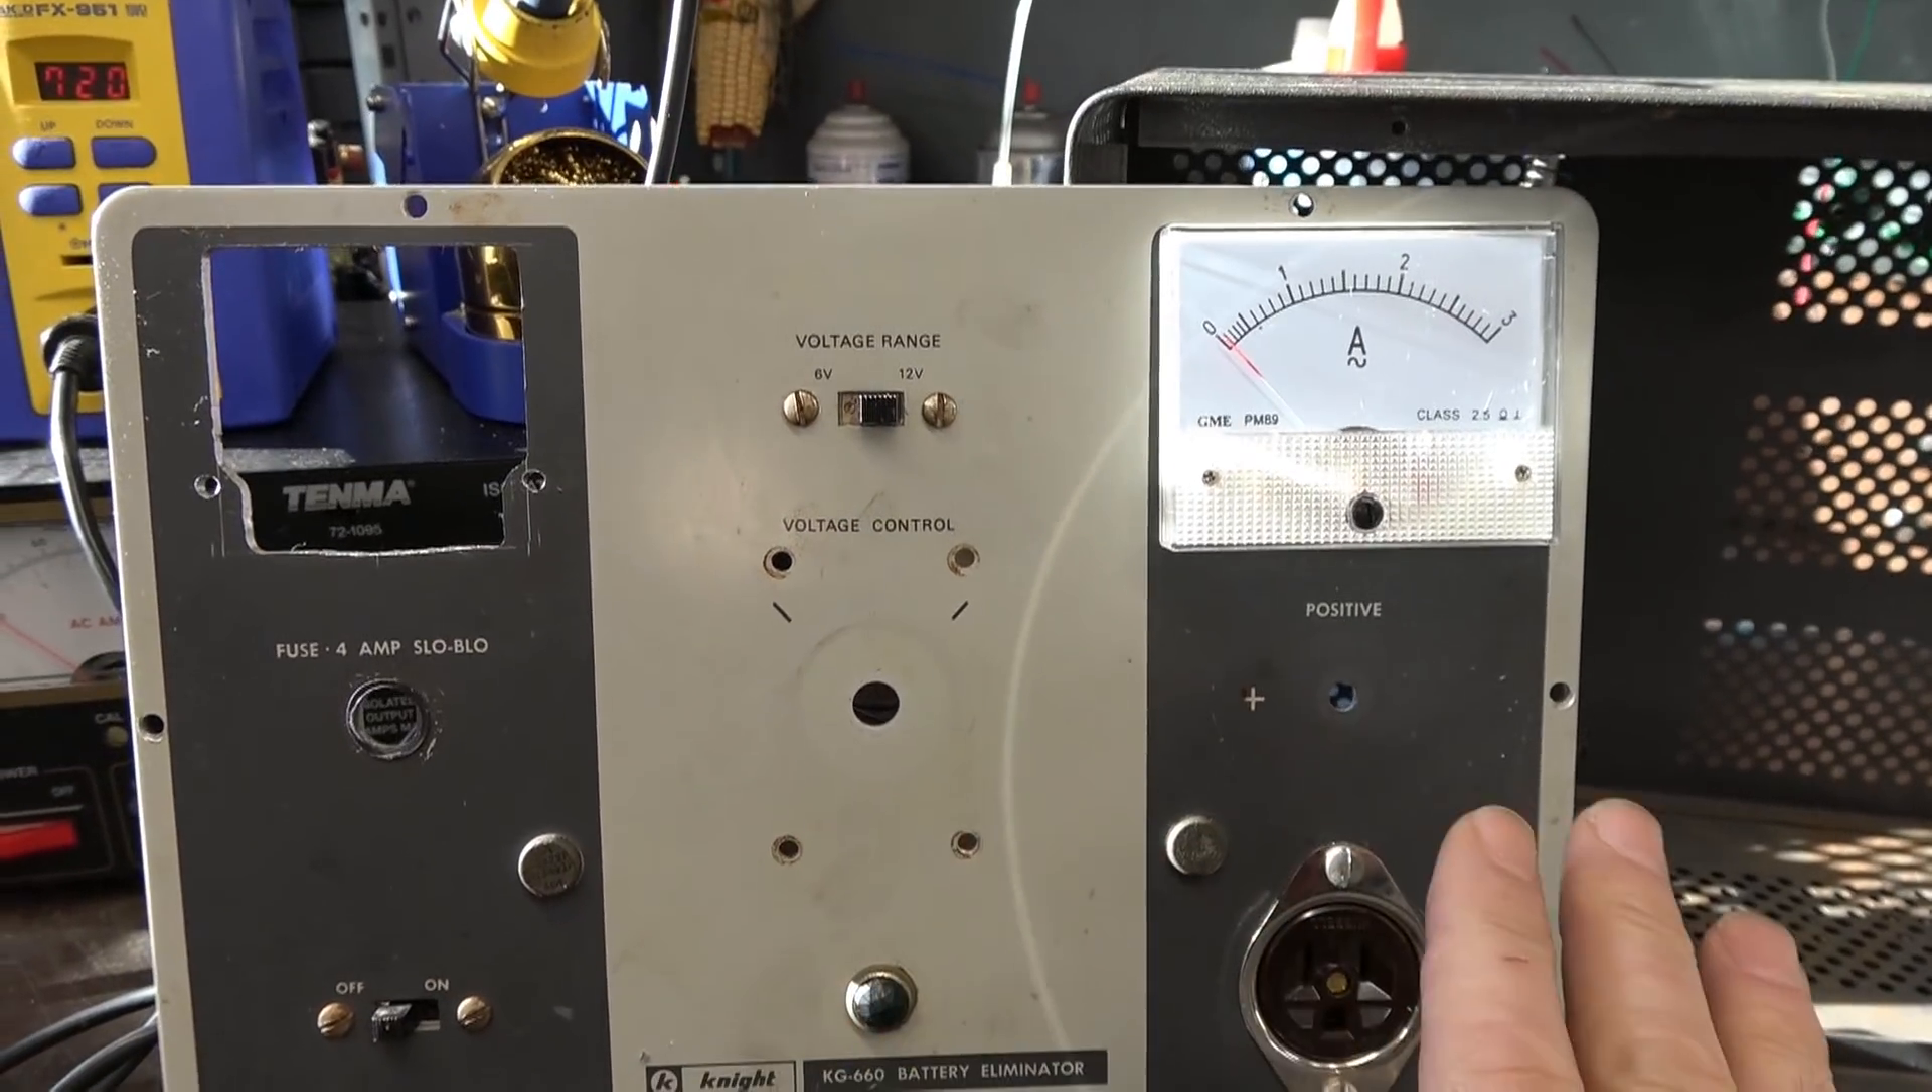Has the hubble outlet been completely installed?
Yes.